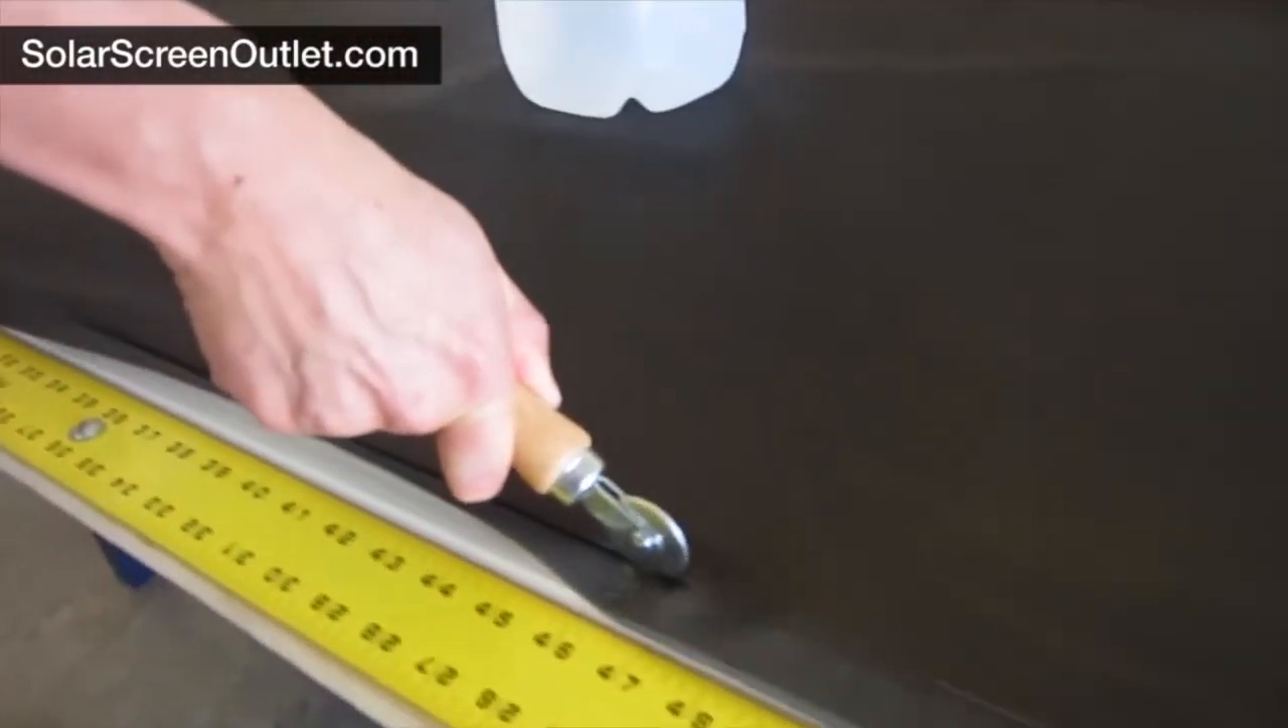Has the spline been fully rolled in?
No.